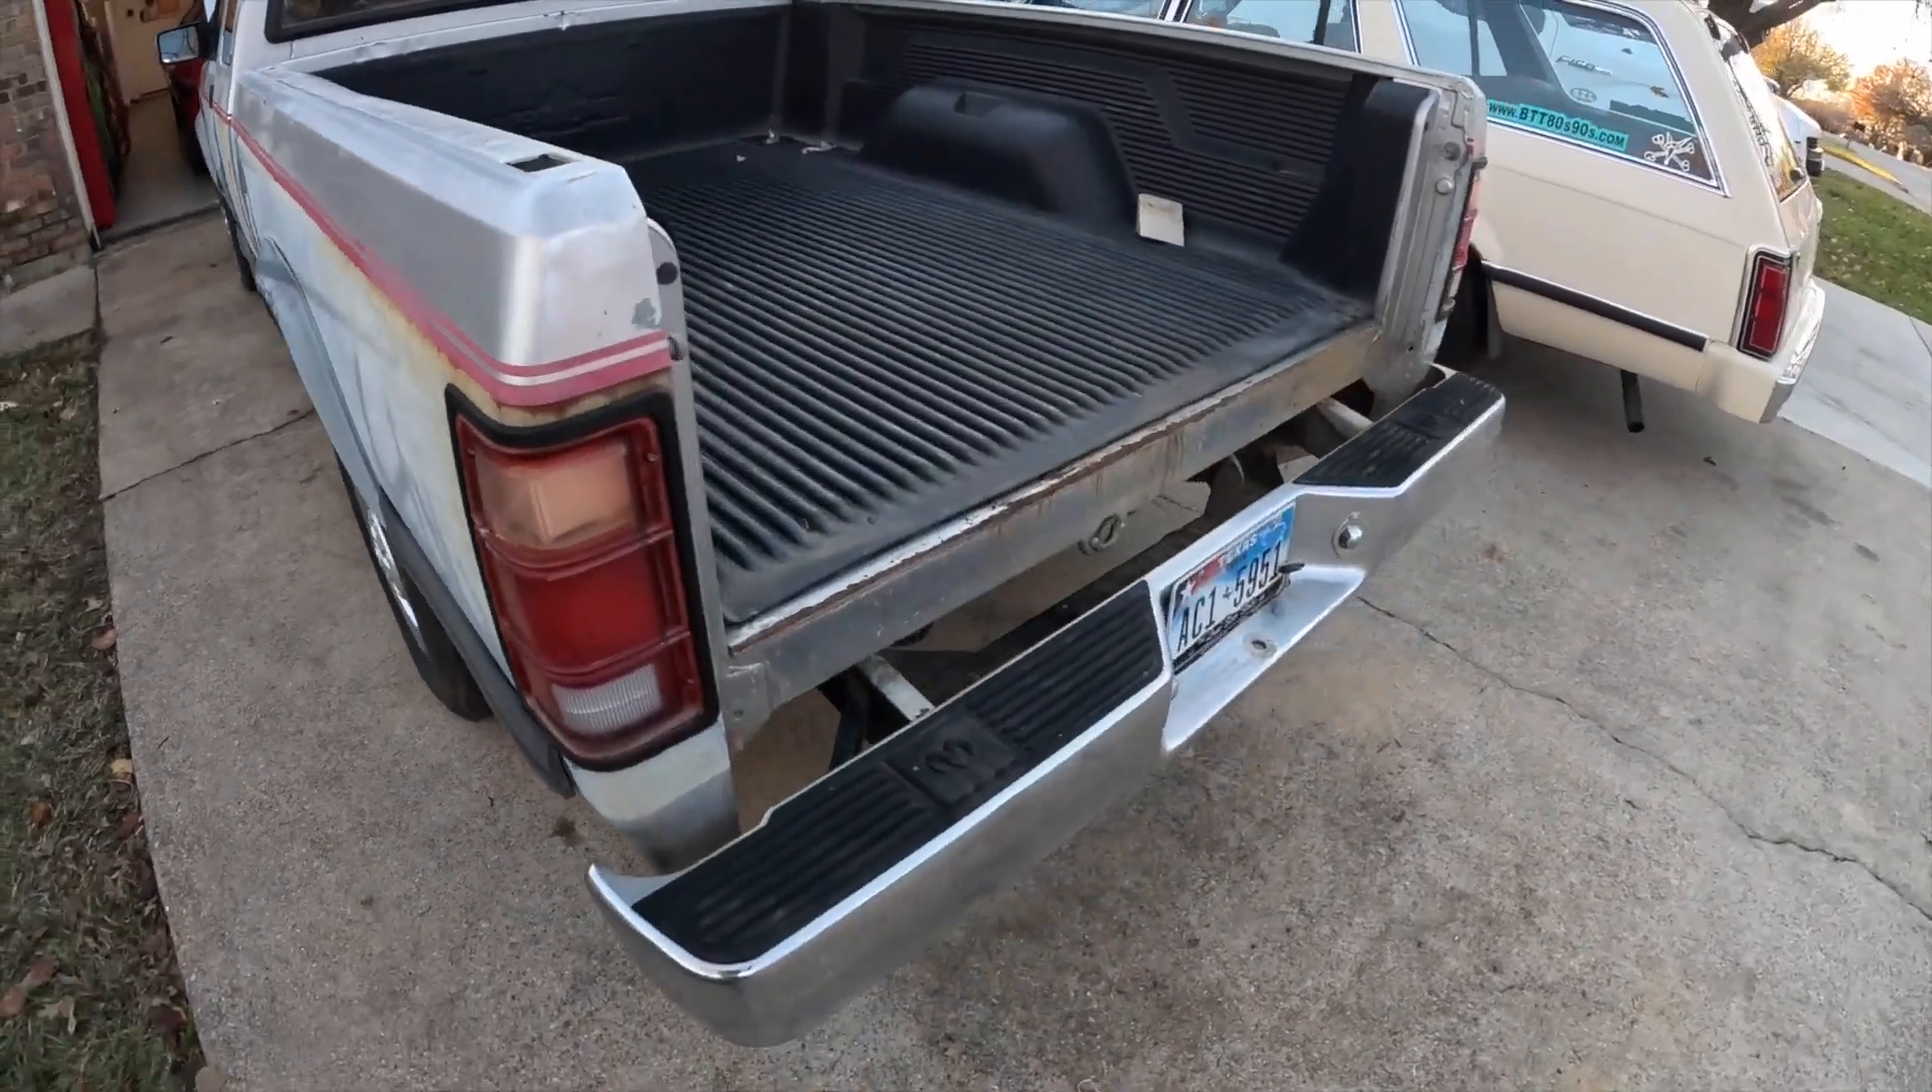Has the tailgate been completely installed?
No.